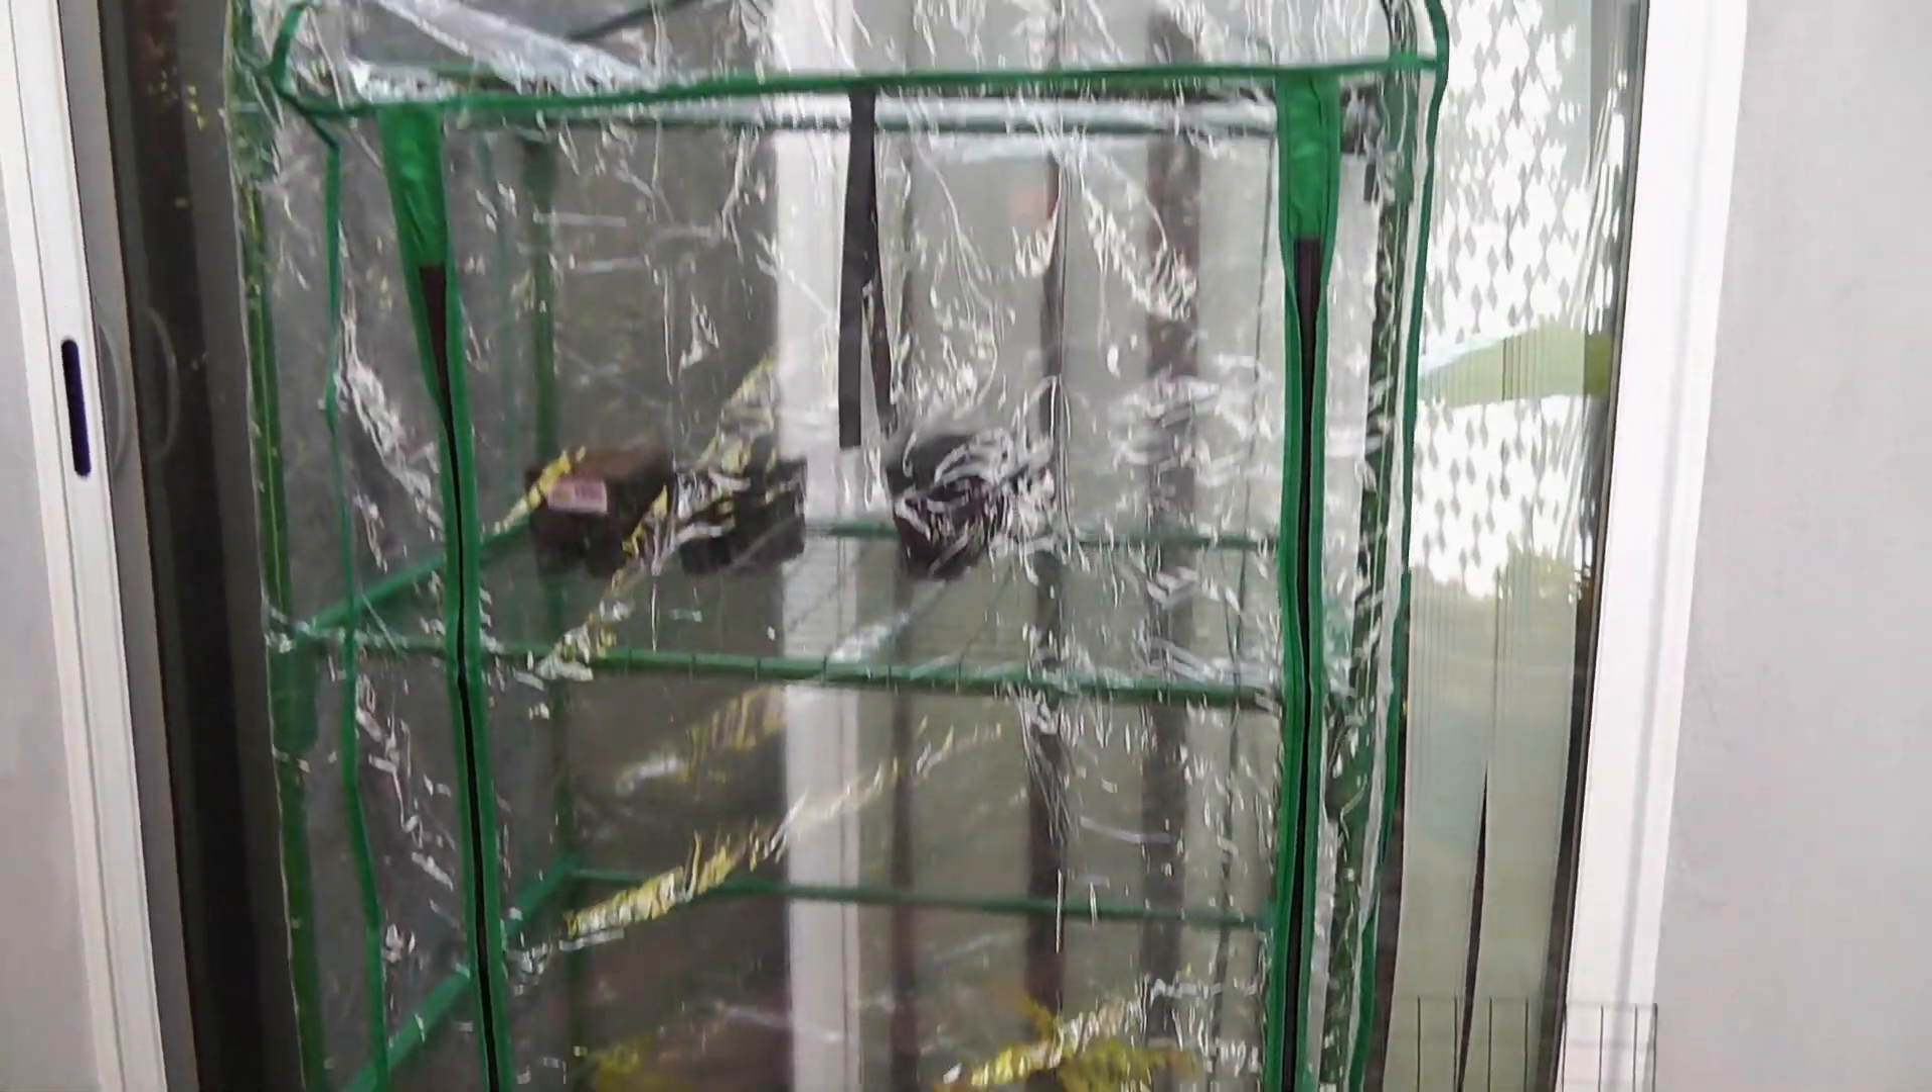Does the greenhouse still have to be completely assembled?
No.